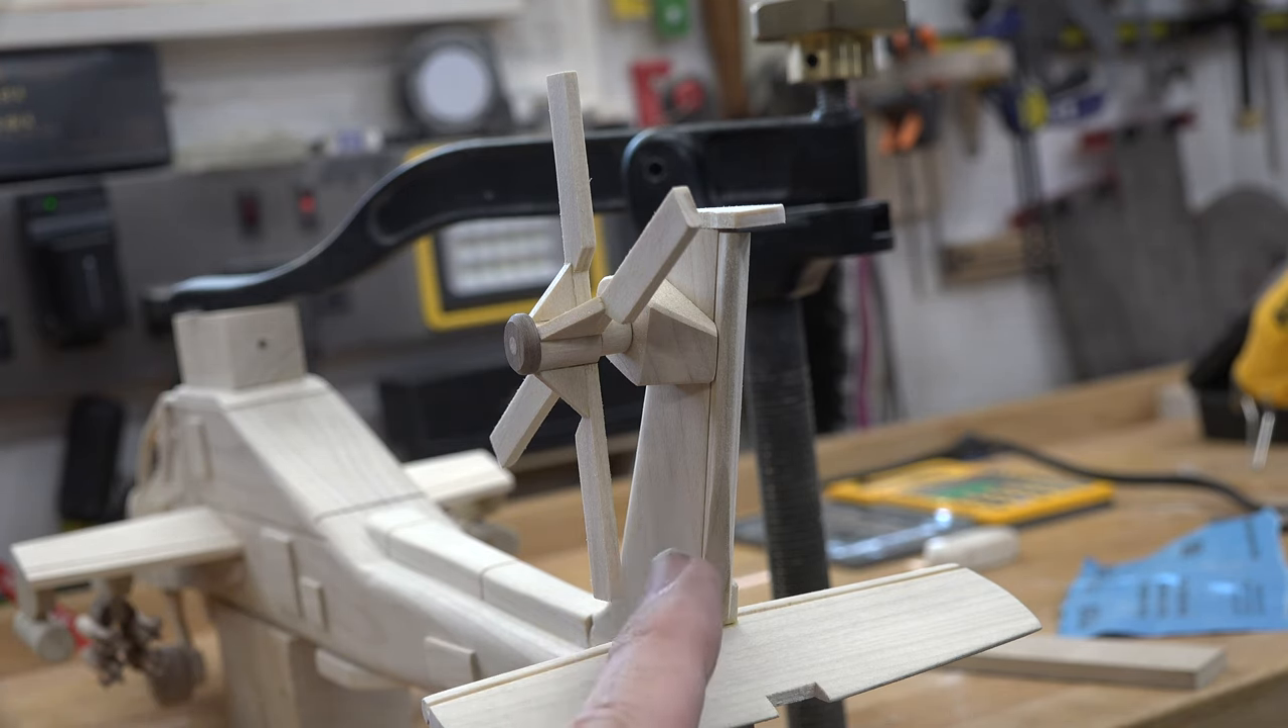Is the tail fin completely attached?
Yes.